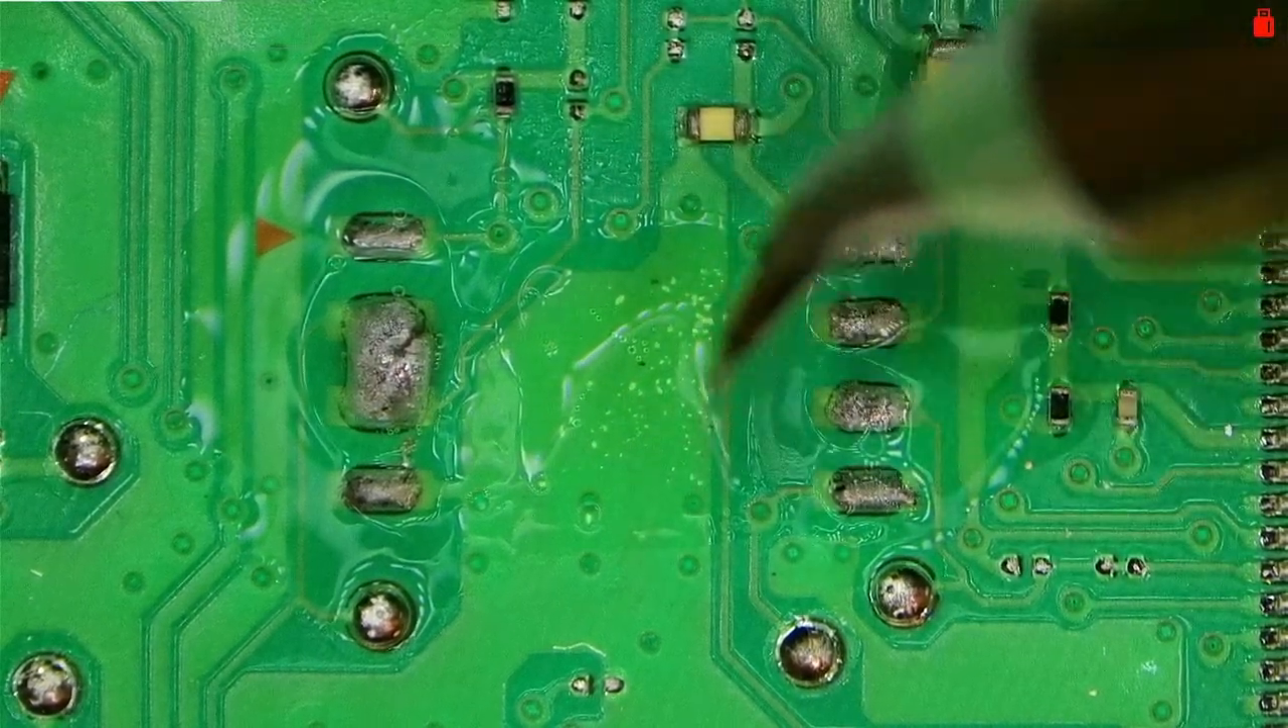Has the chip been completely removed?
Yes.